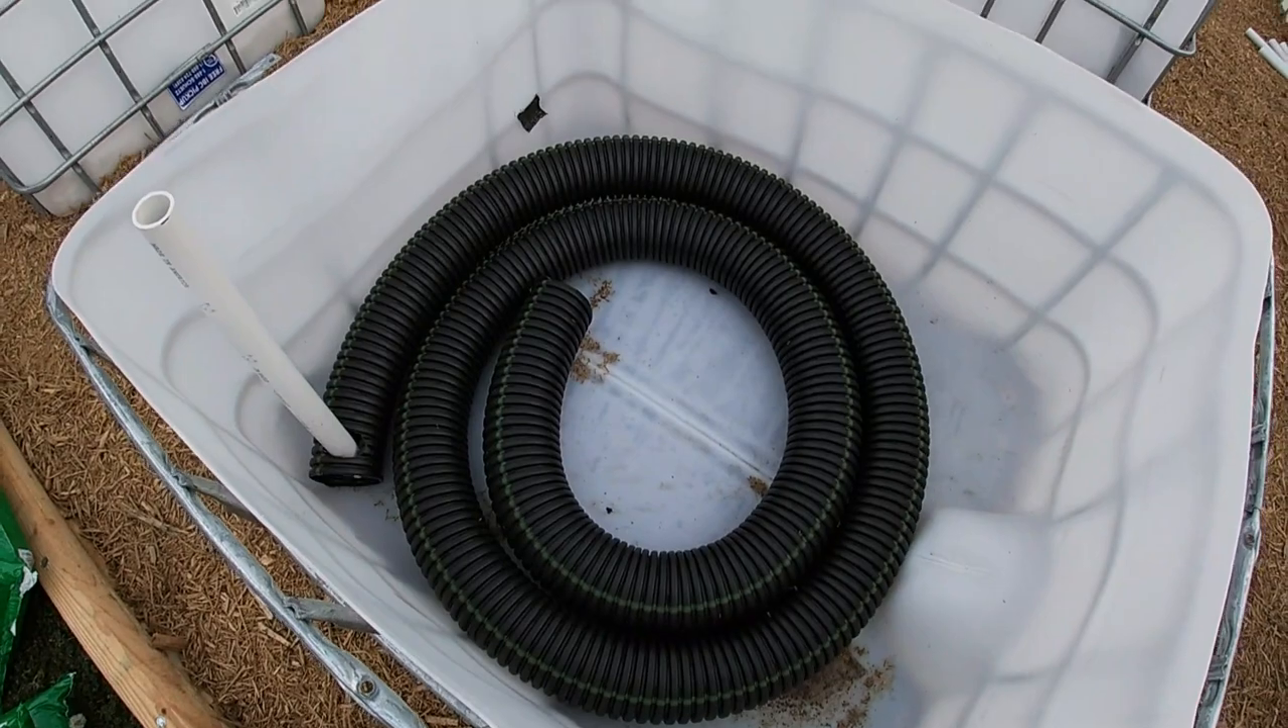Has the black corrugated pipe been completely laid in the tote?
Yes.